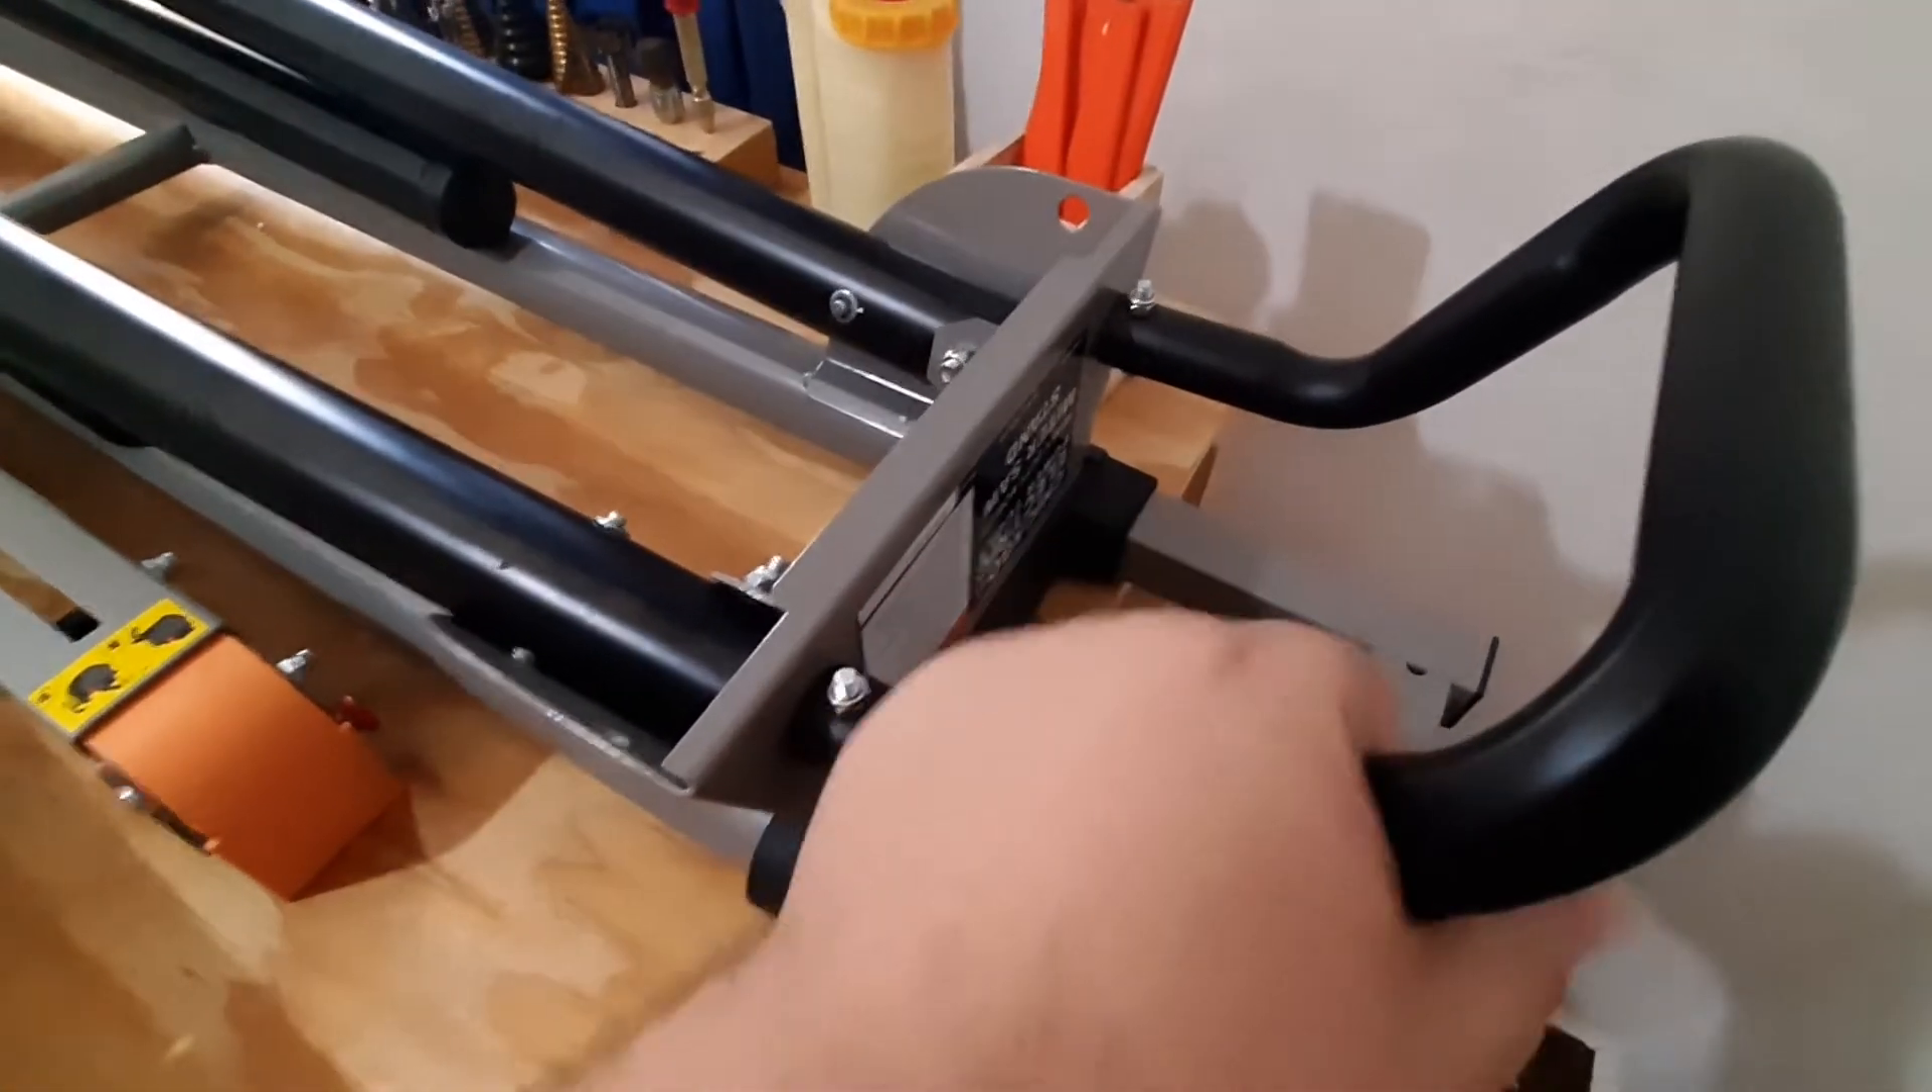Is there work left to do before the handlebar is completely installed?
No.